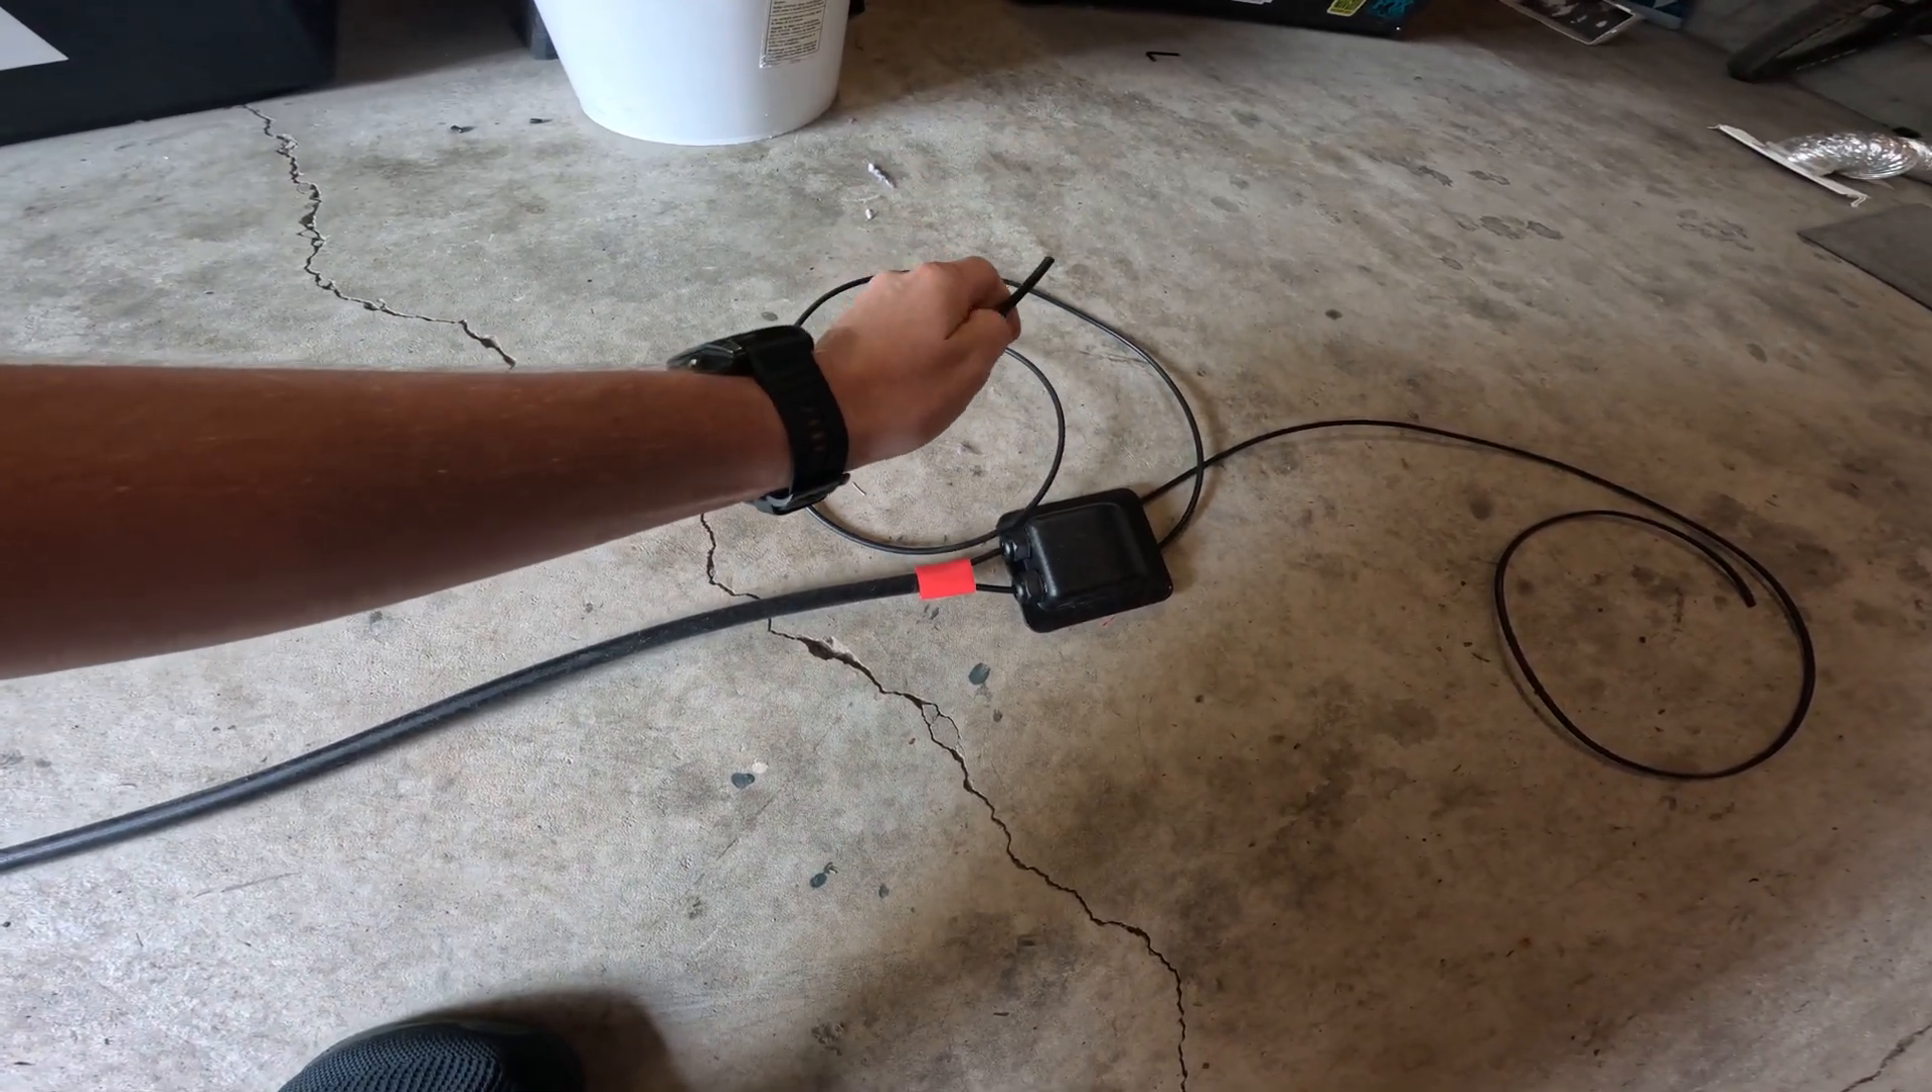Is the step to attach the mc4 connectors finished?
No.